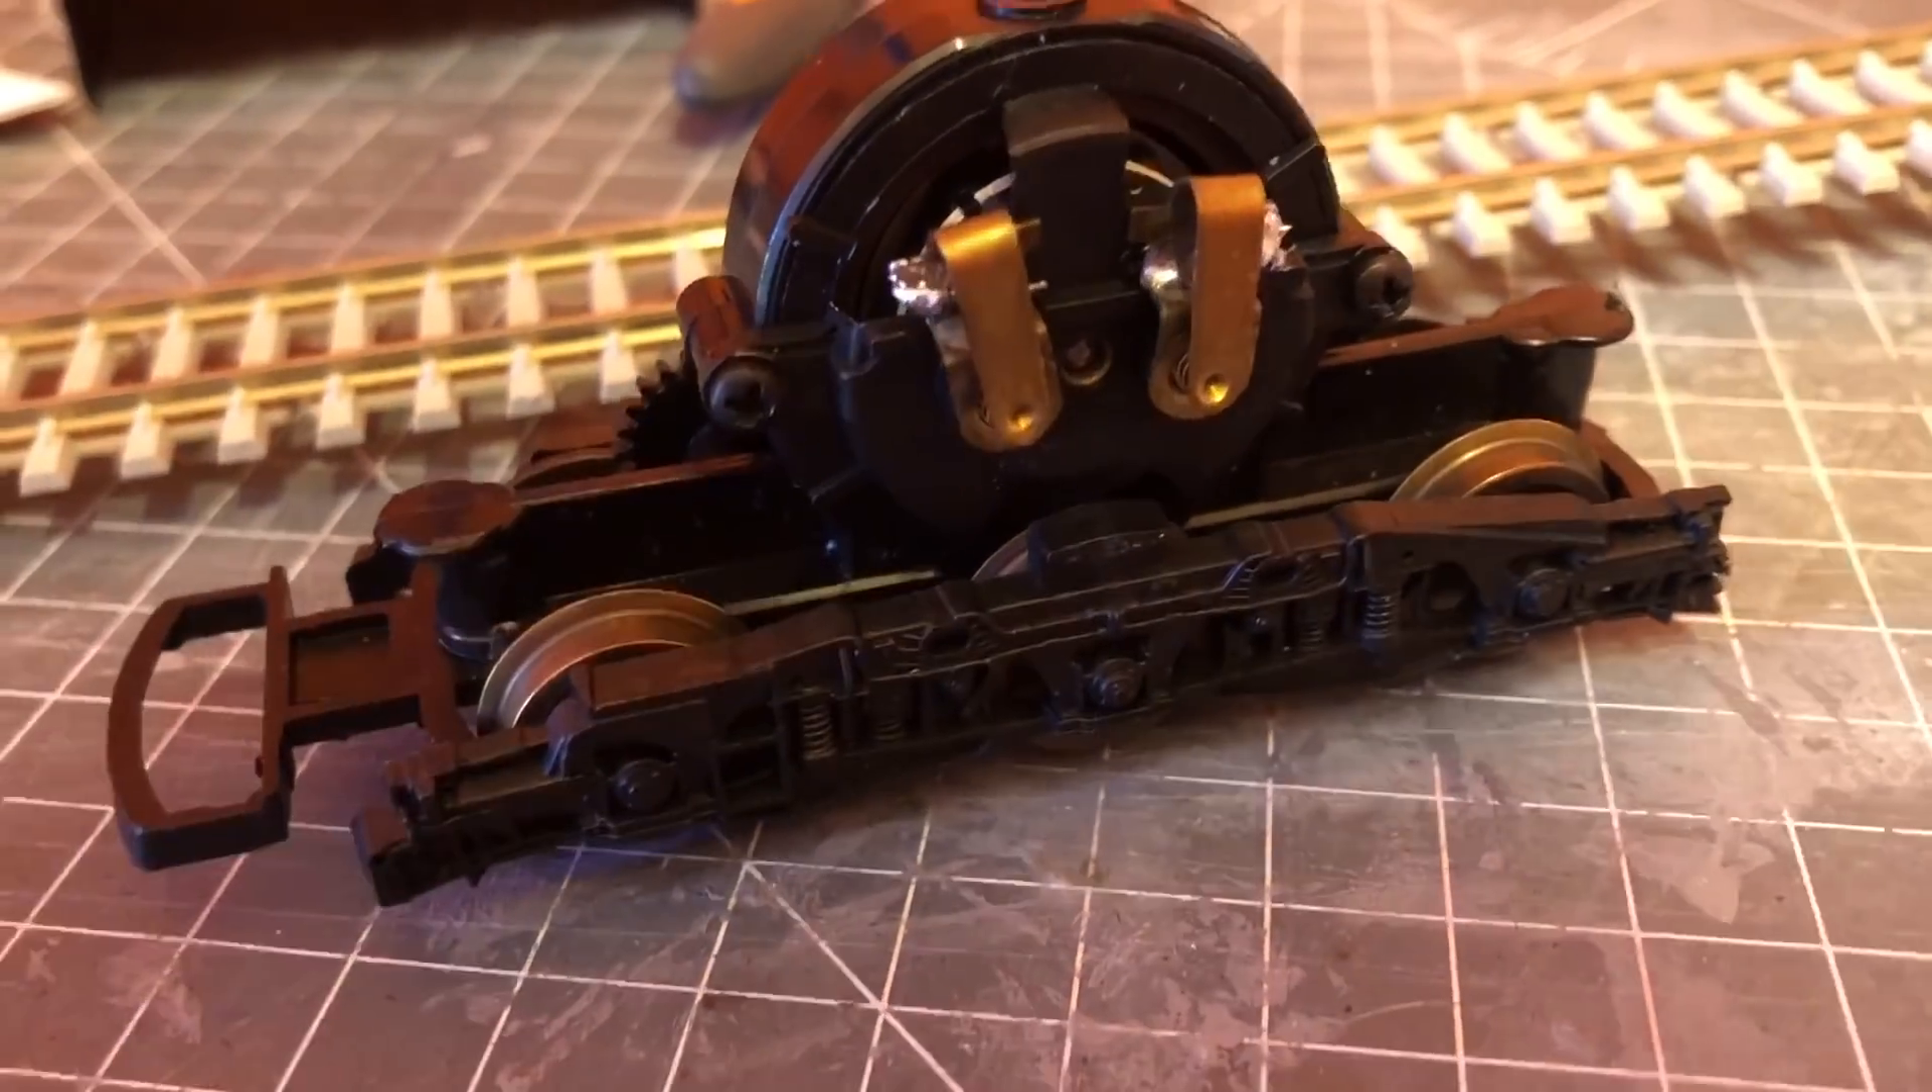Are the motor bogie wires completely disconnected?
Yes.